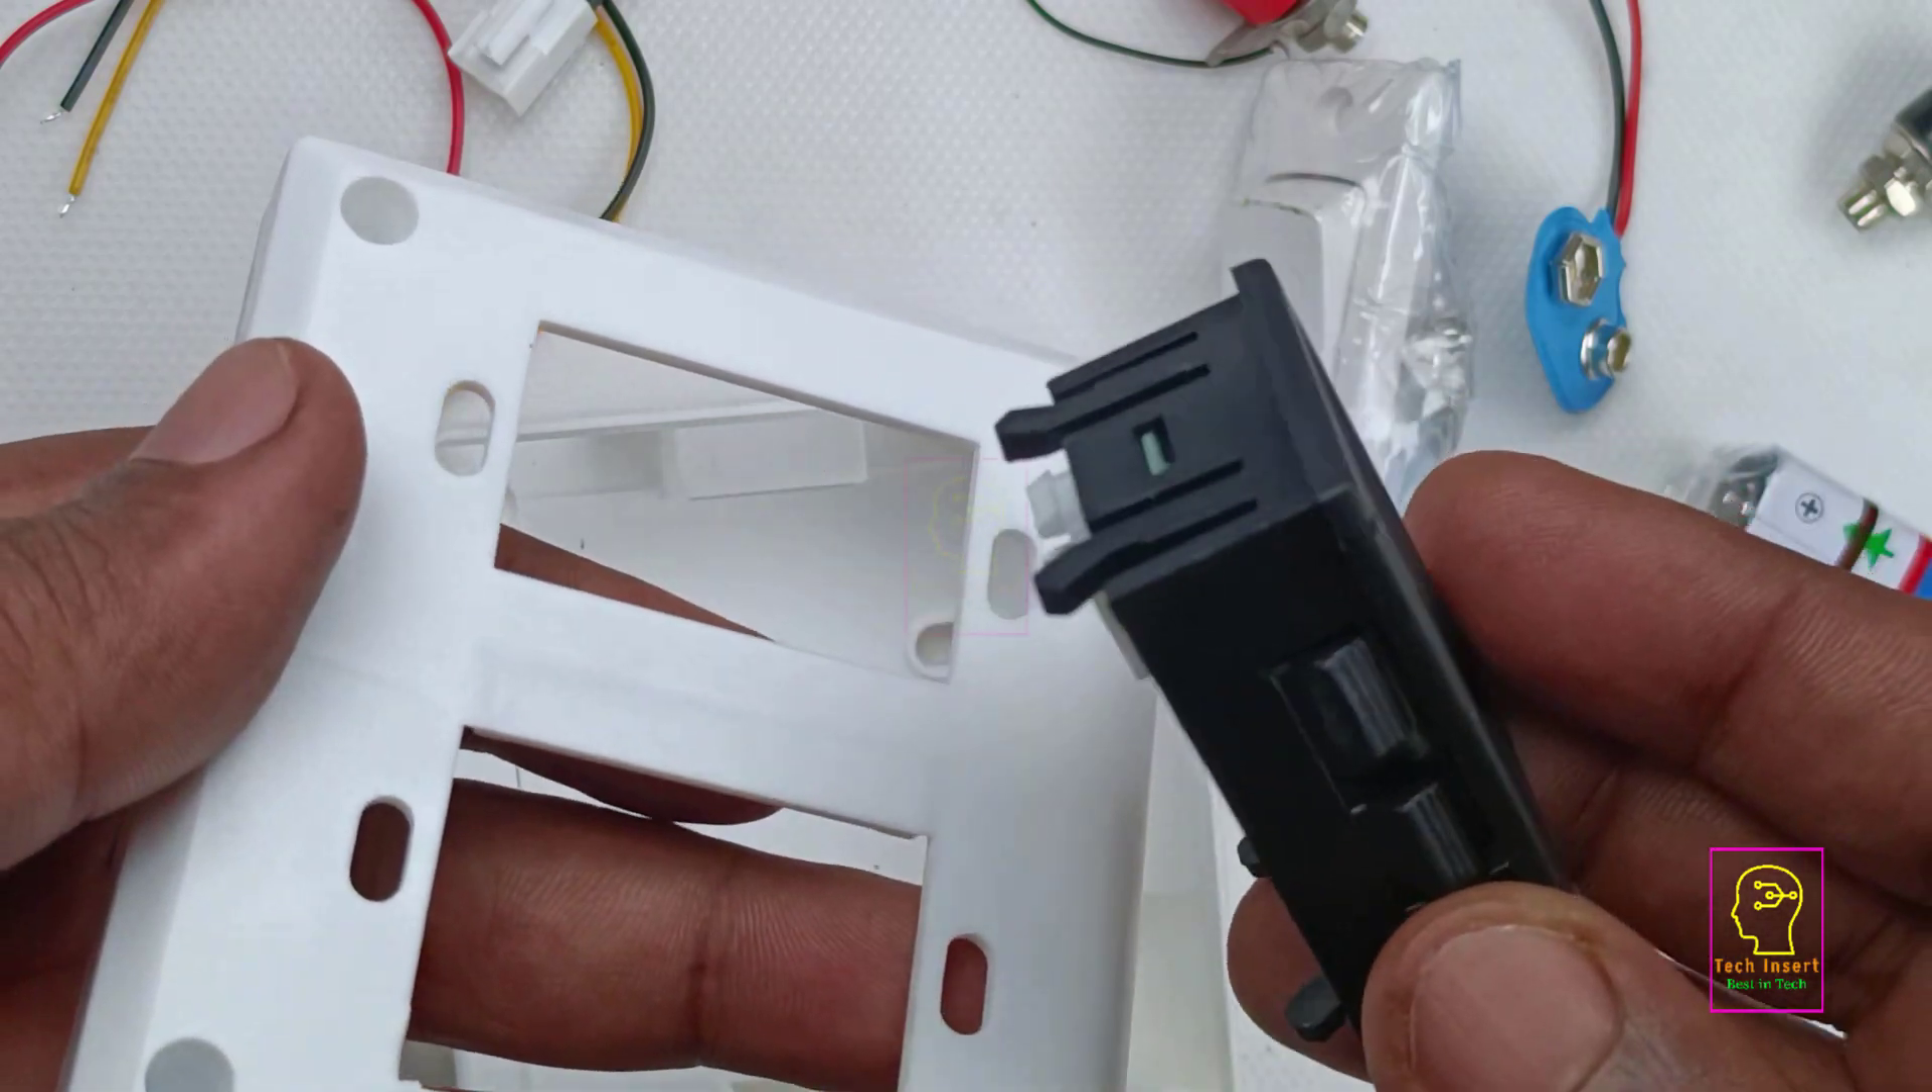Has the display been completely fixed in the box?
No.